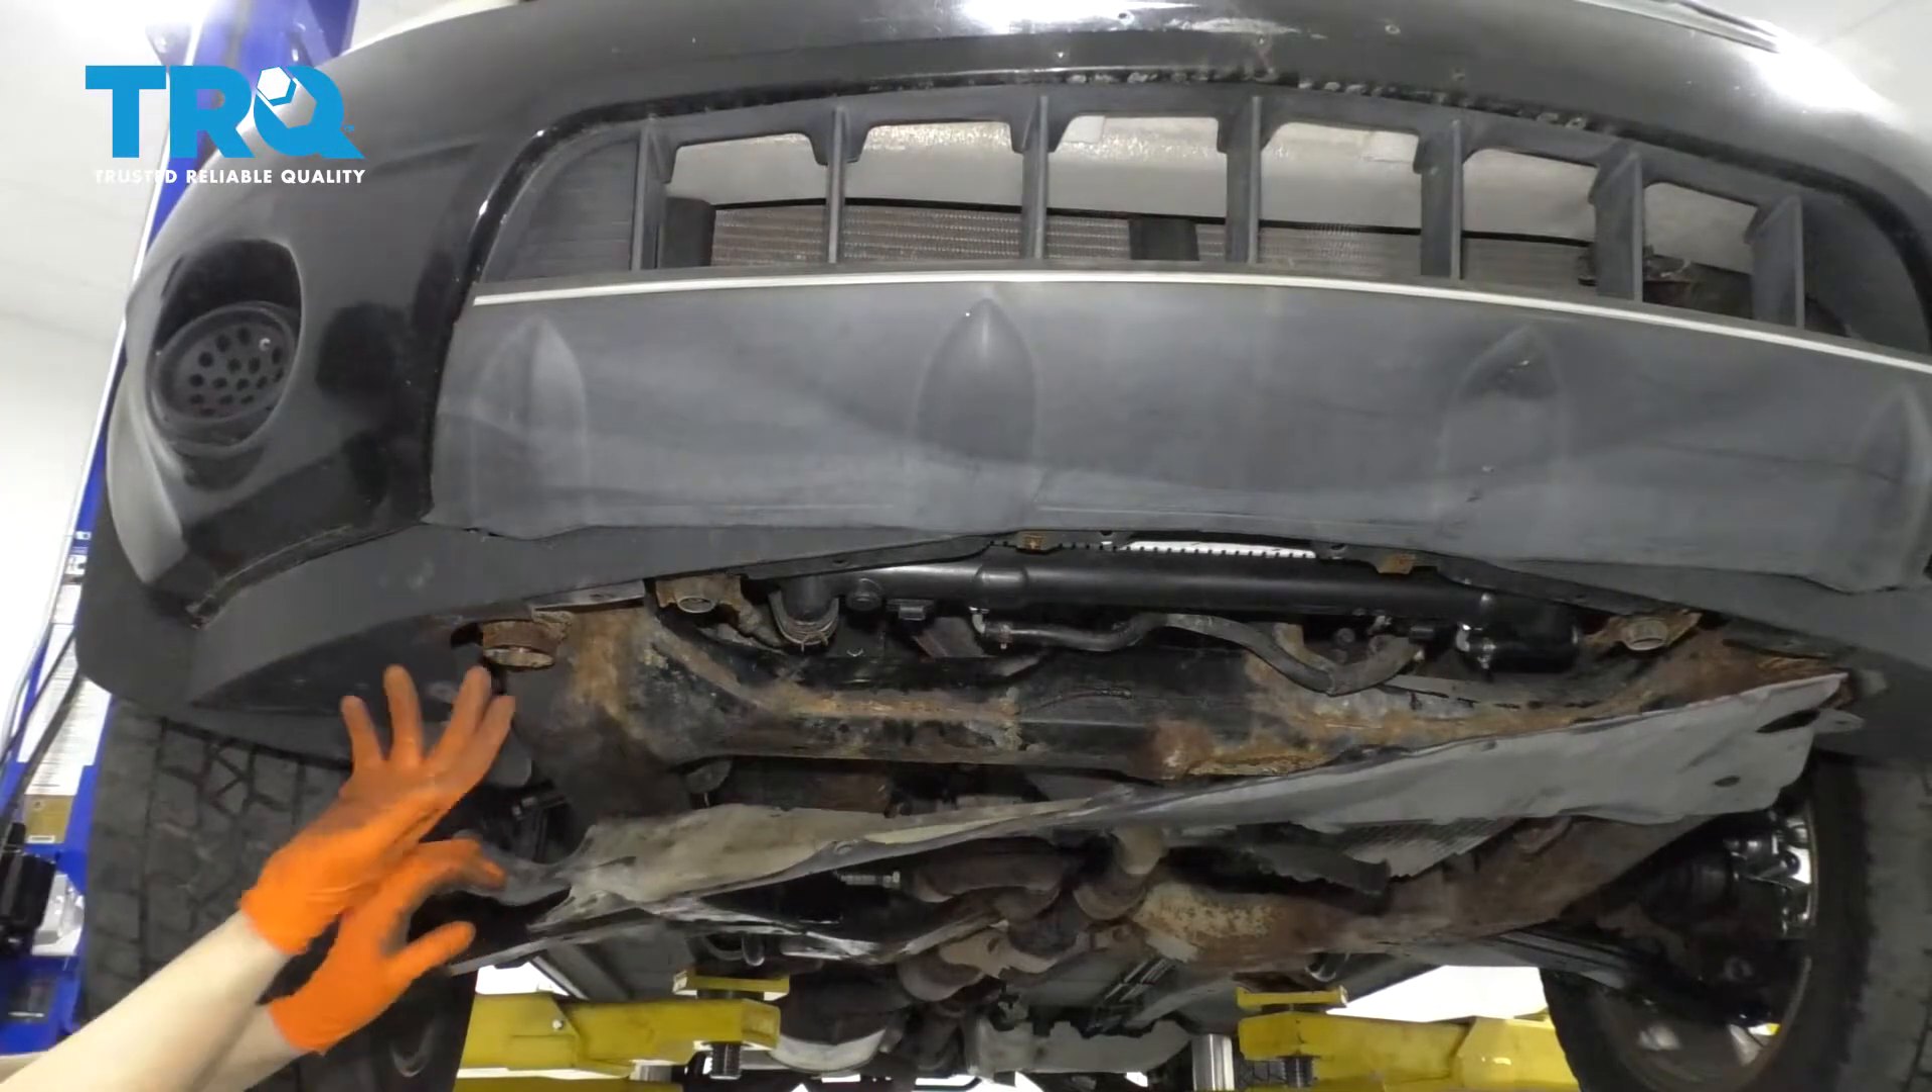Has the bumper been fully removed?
No.